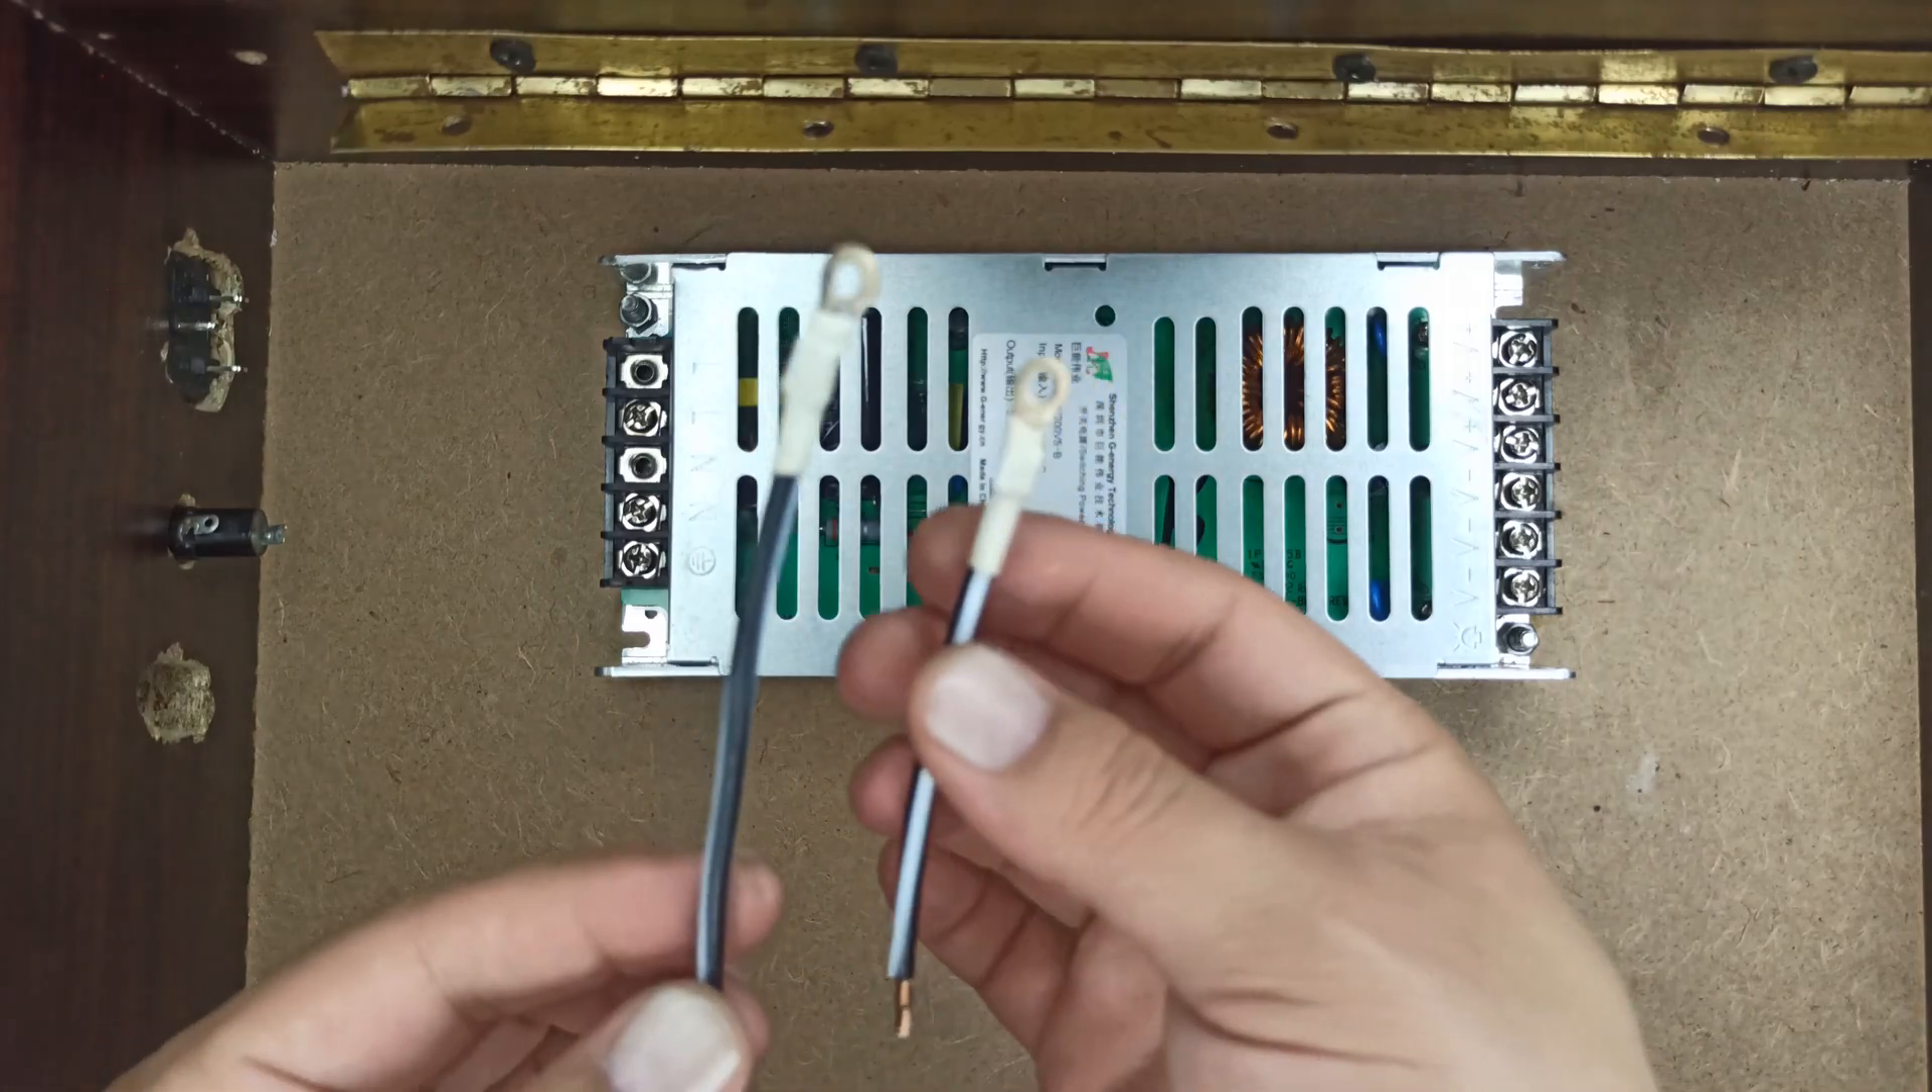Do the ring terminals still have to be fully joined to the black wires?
No.